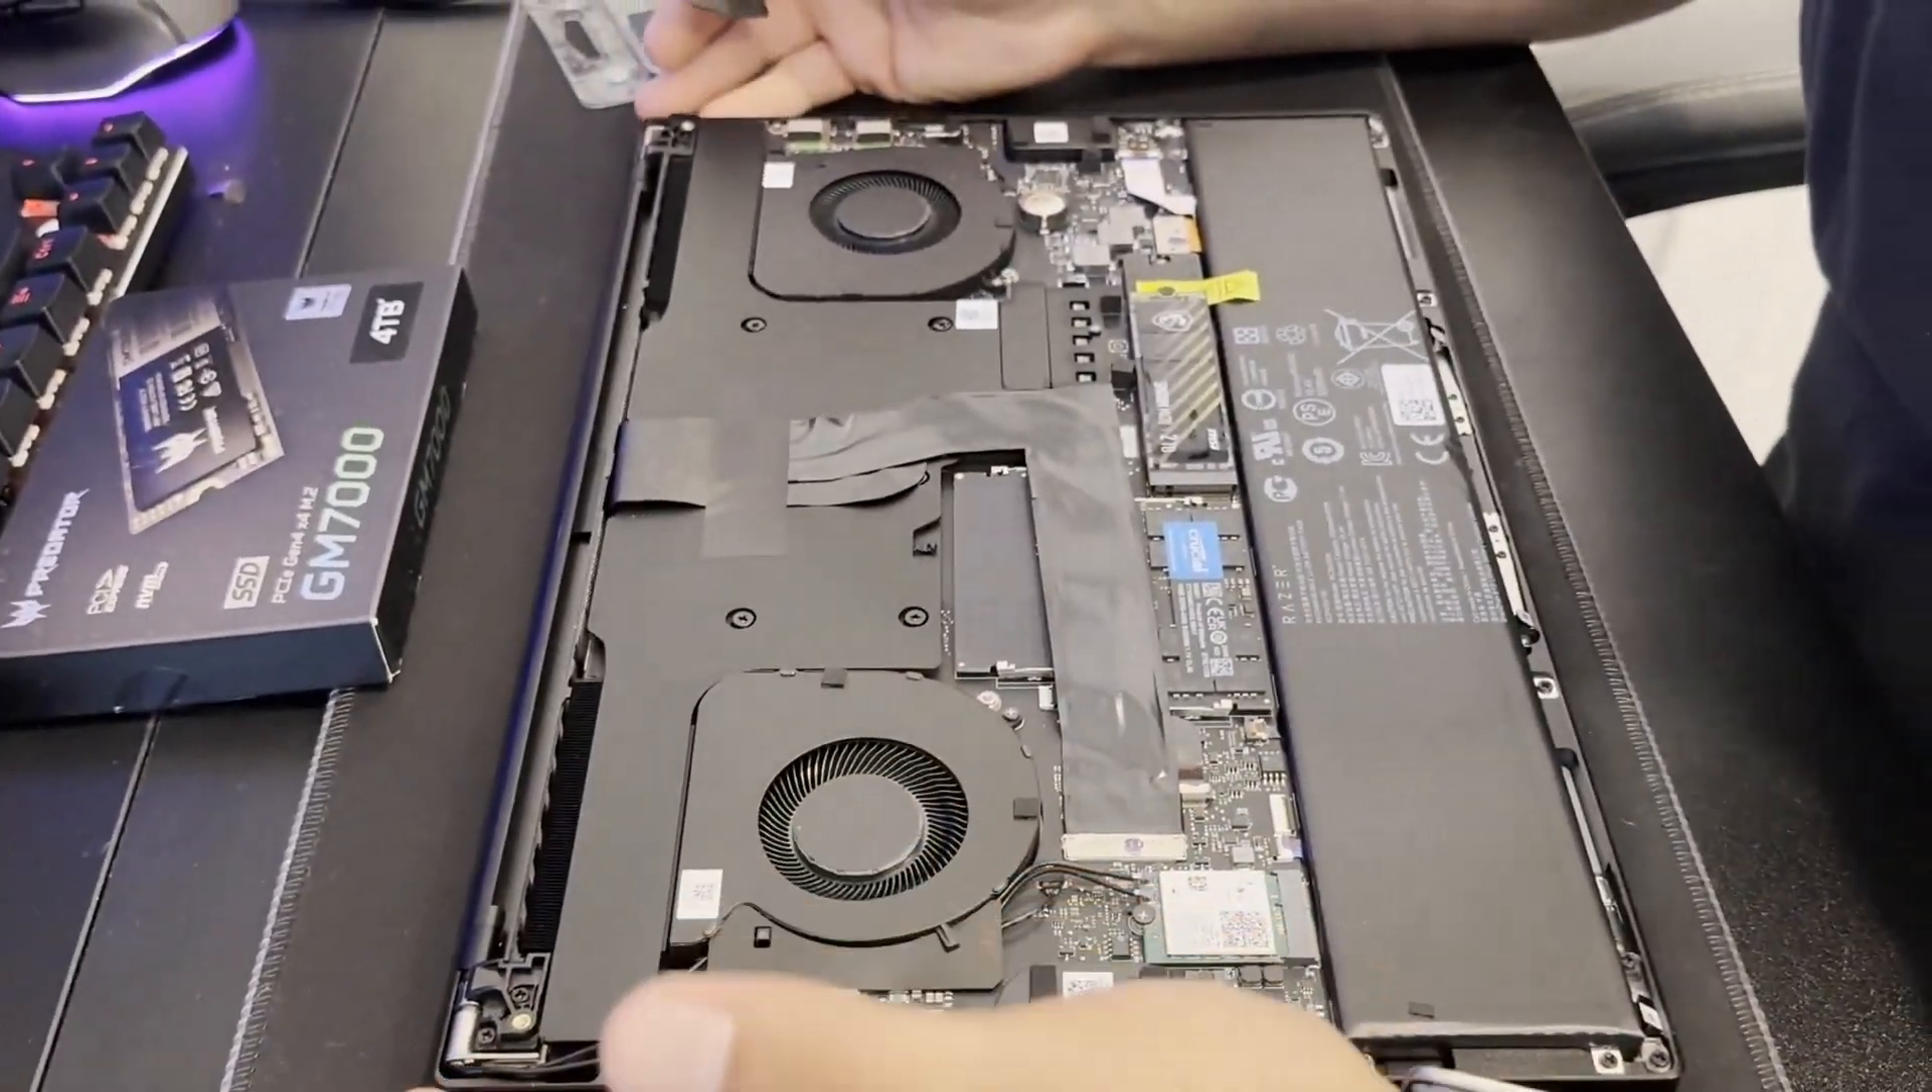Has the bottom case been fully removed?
Yes.